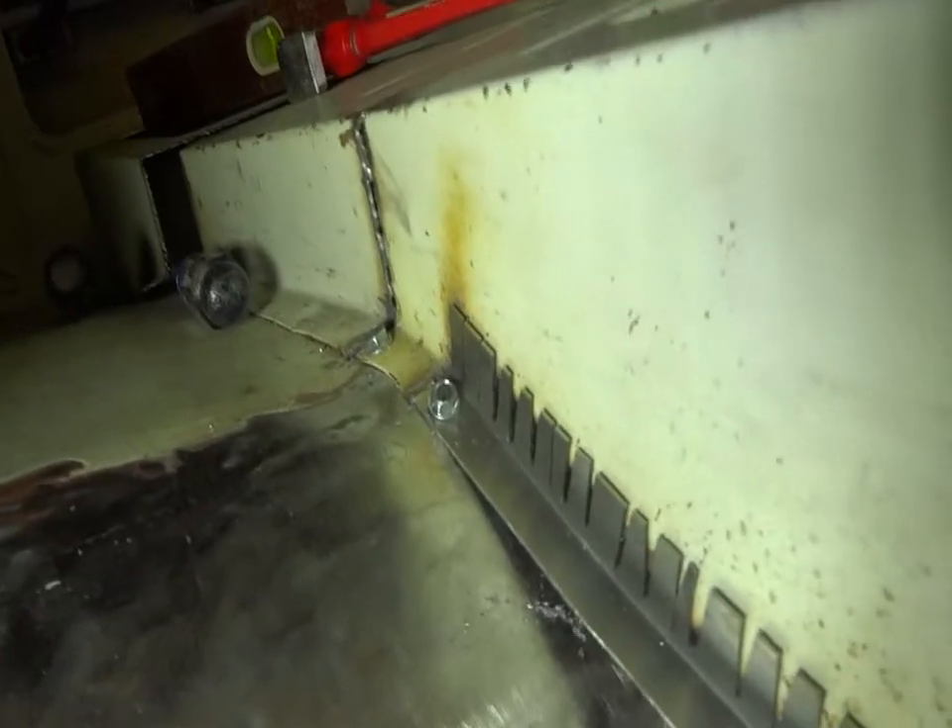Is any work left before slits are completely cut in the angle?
No.